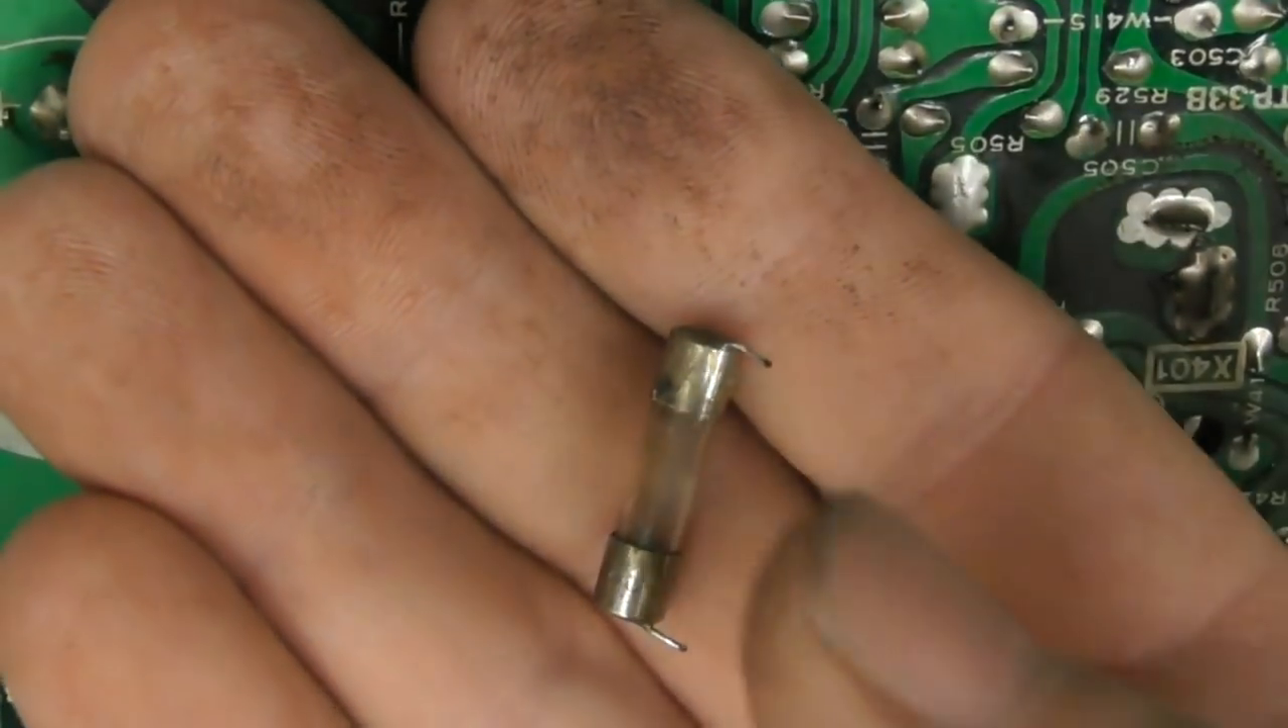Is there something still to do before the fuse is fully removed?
No.